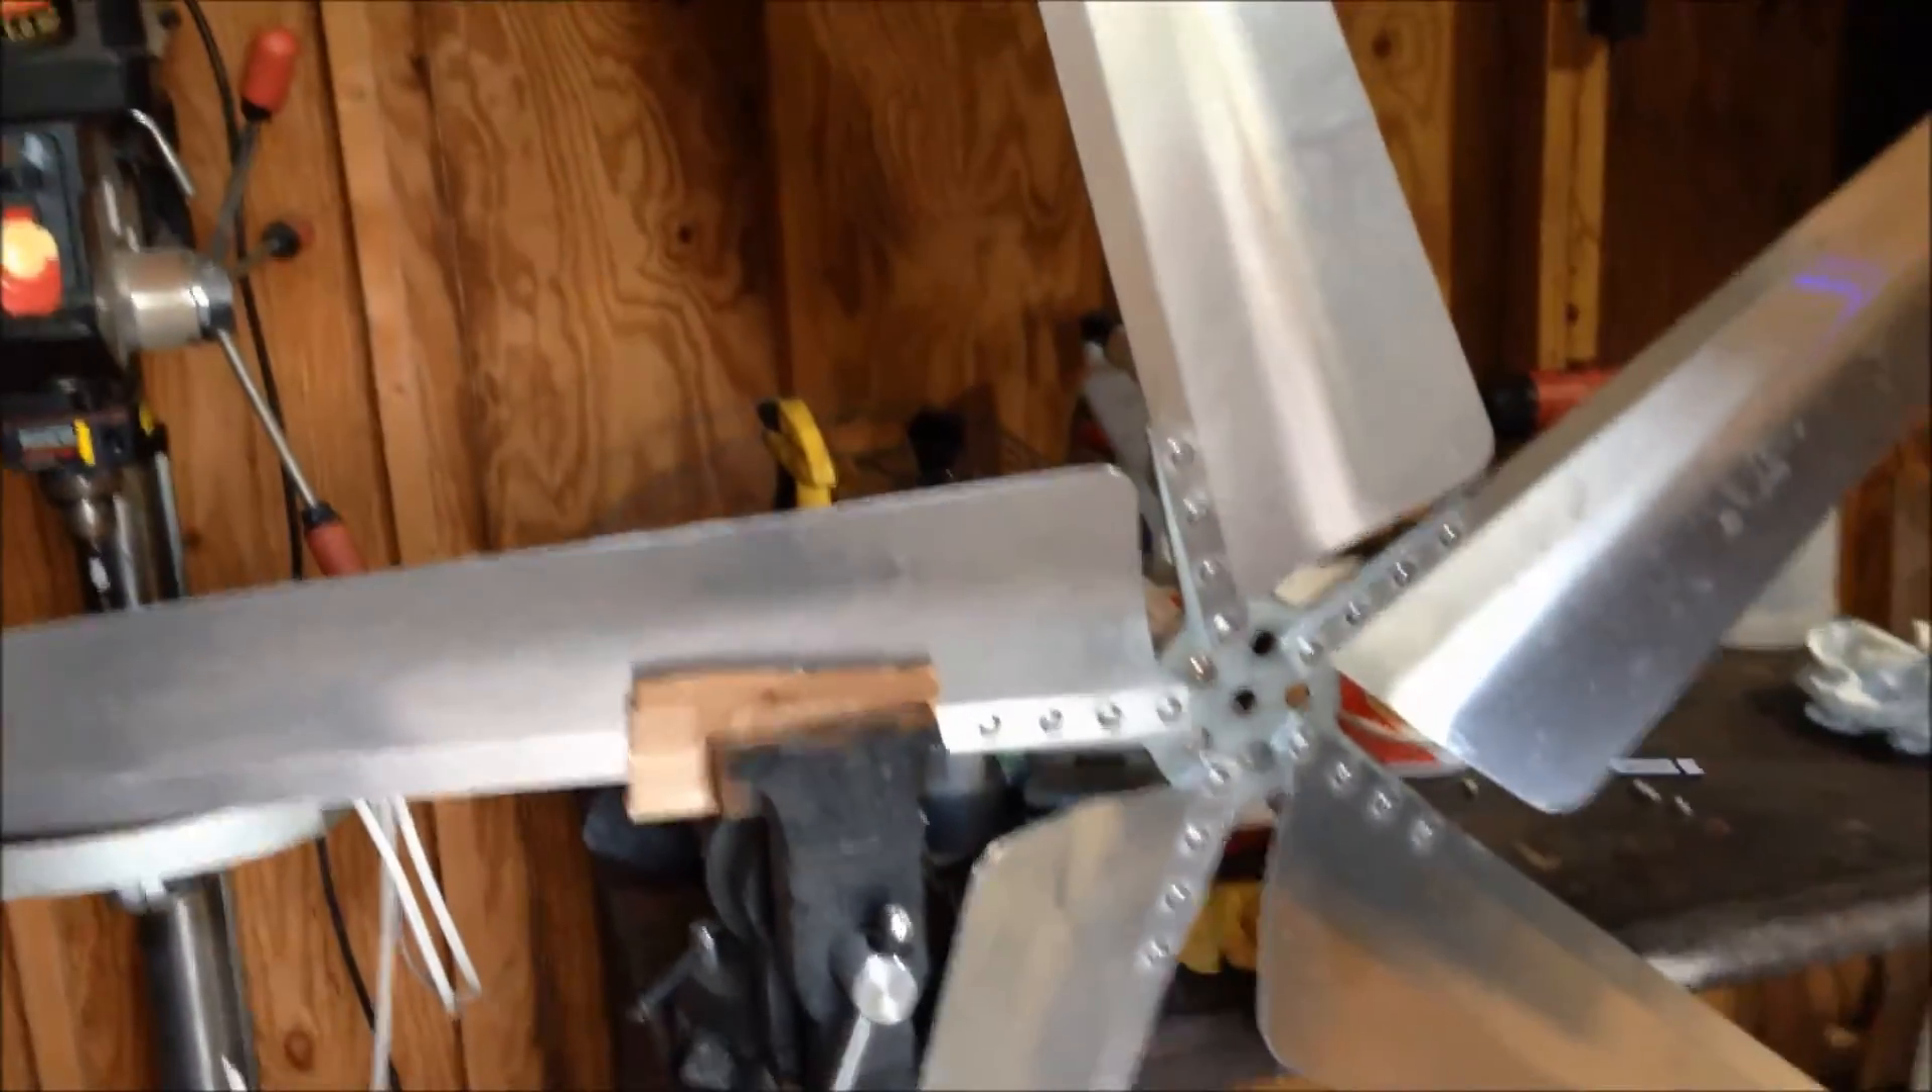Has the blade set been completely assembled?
Yes.